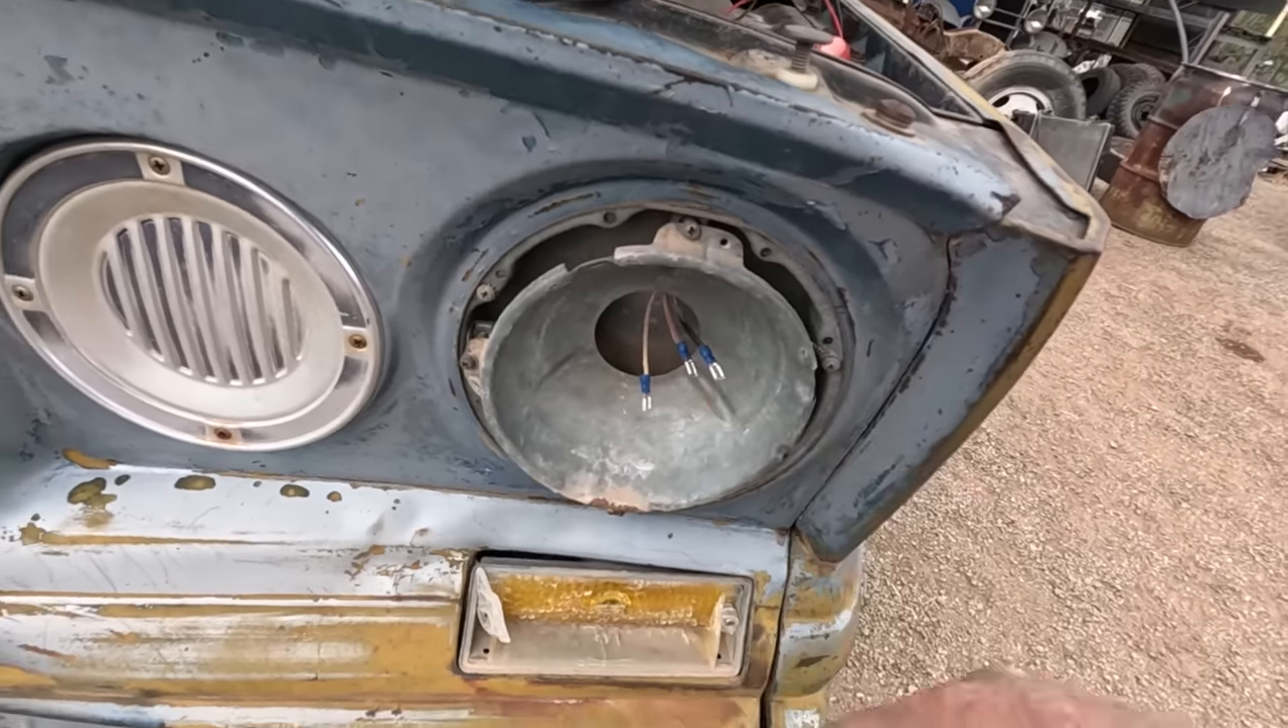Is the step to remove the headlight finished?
Yes.